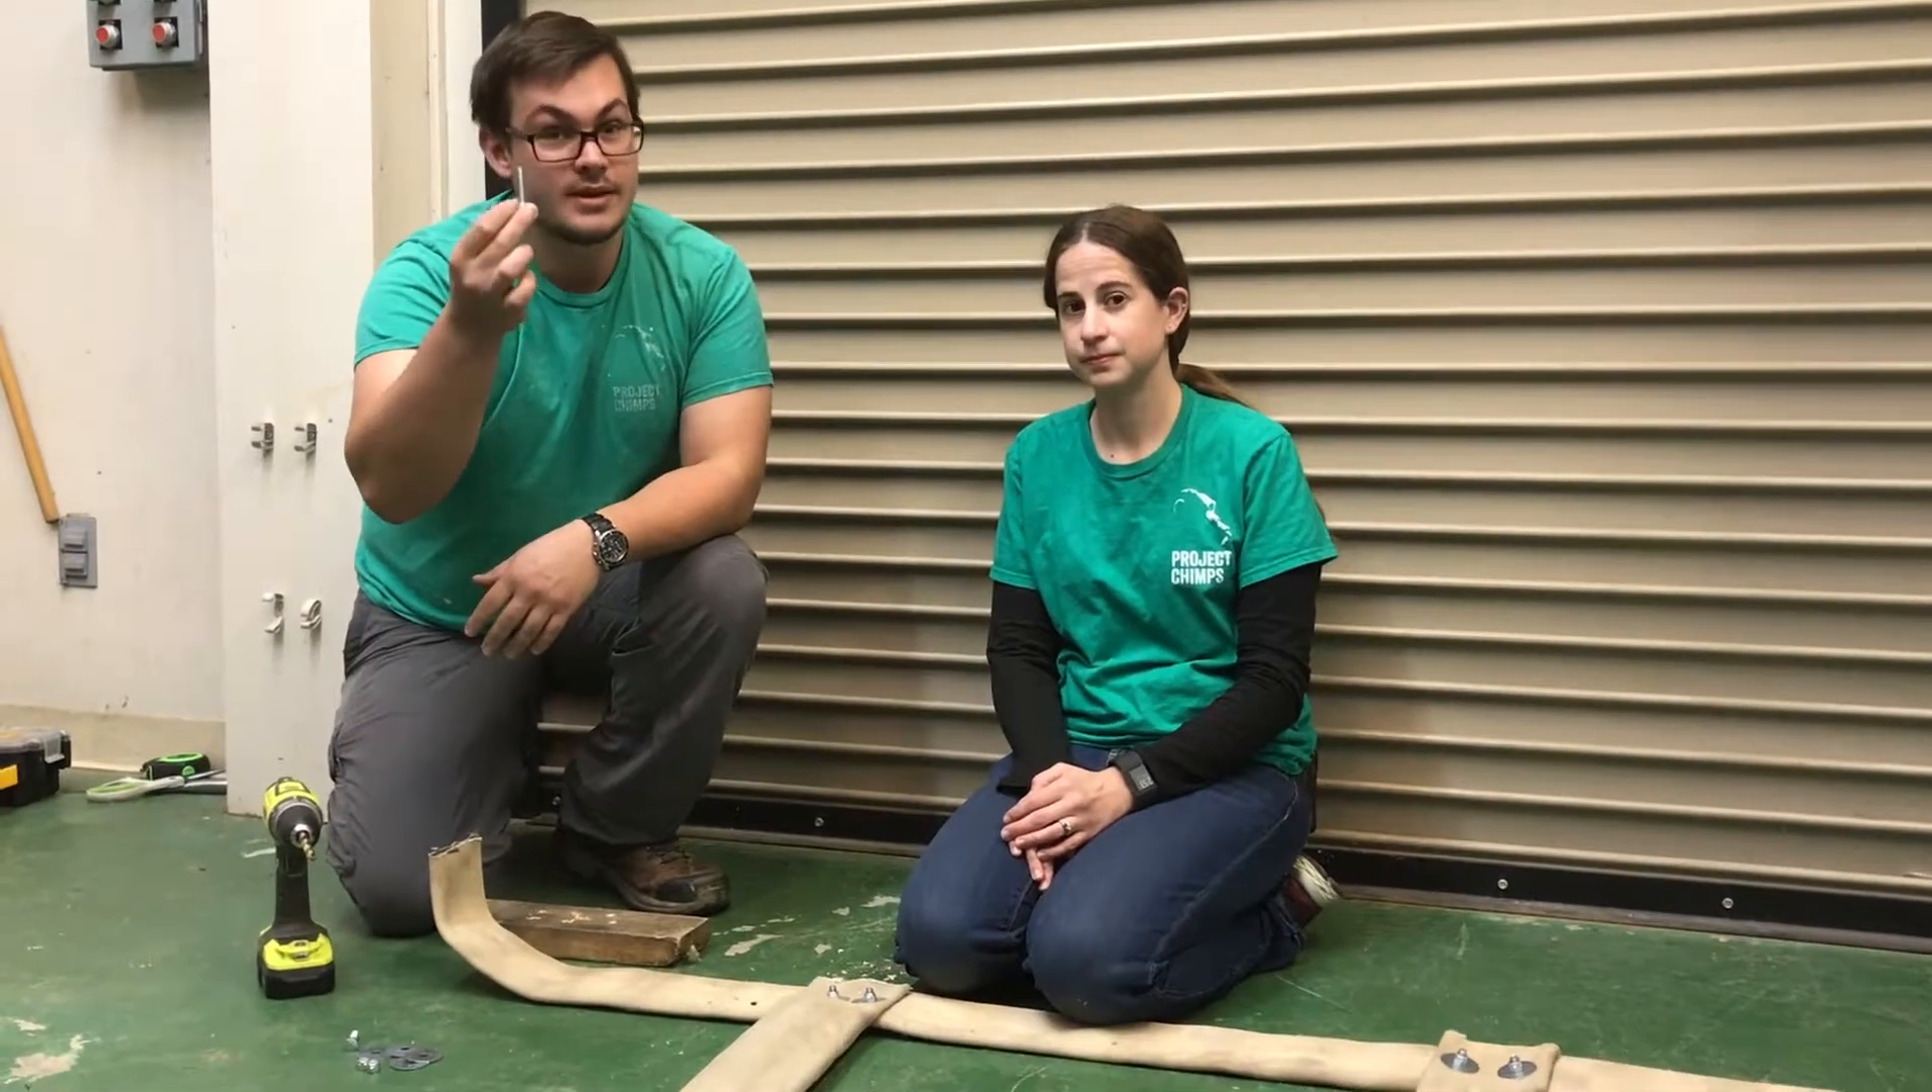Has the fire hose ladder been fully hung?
No.